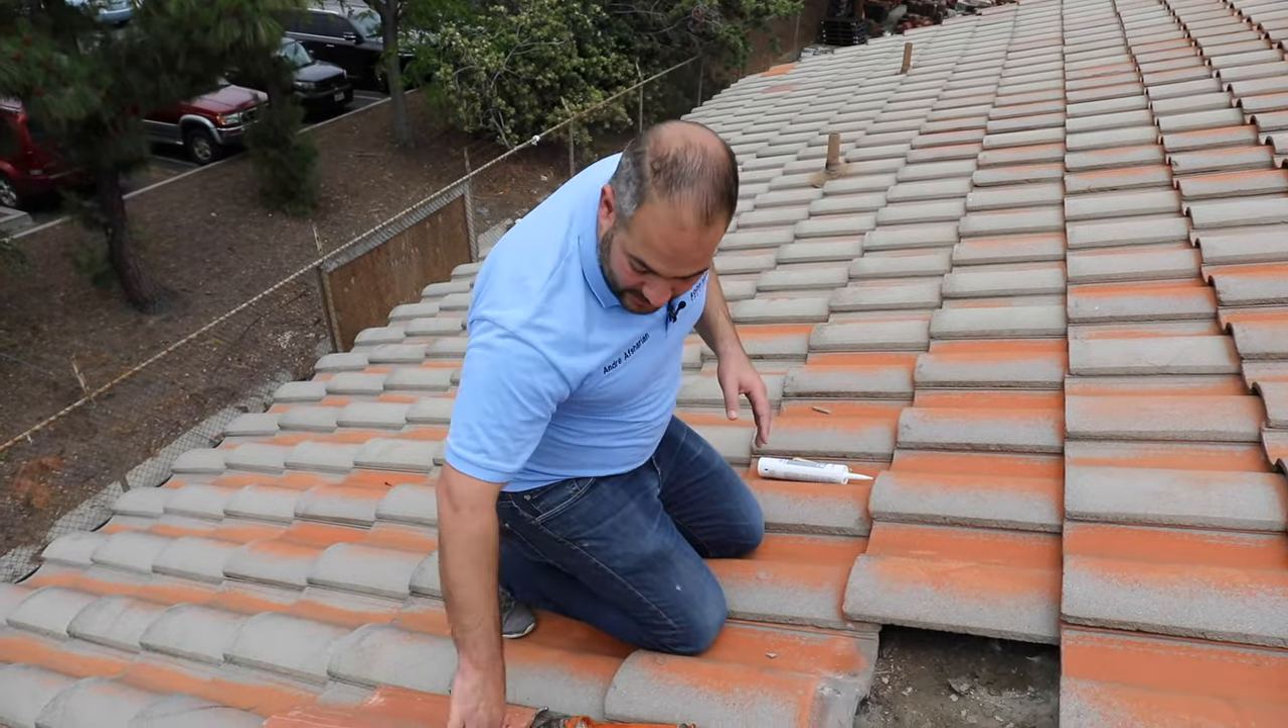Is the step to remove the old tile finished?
Yes.